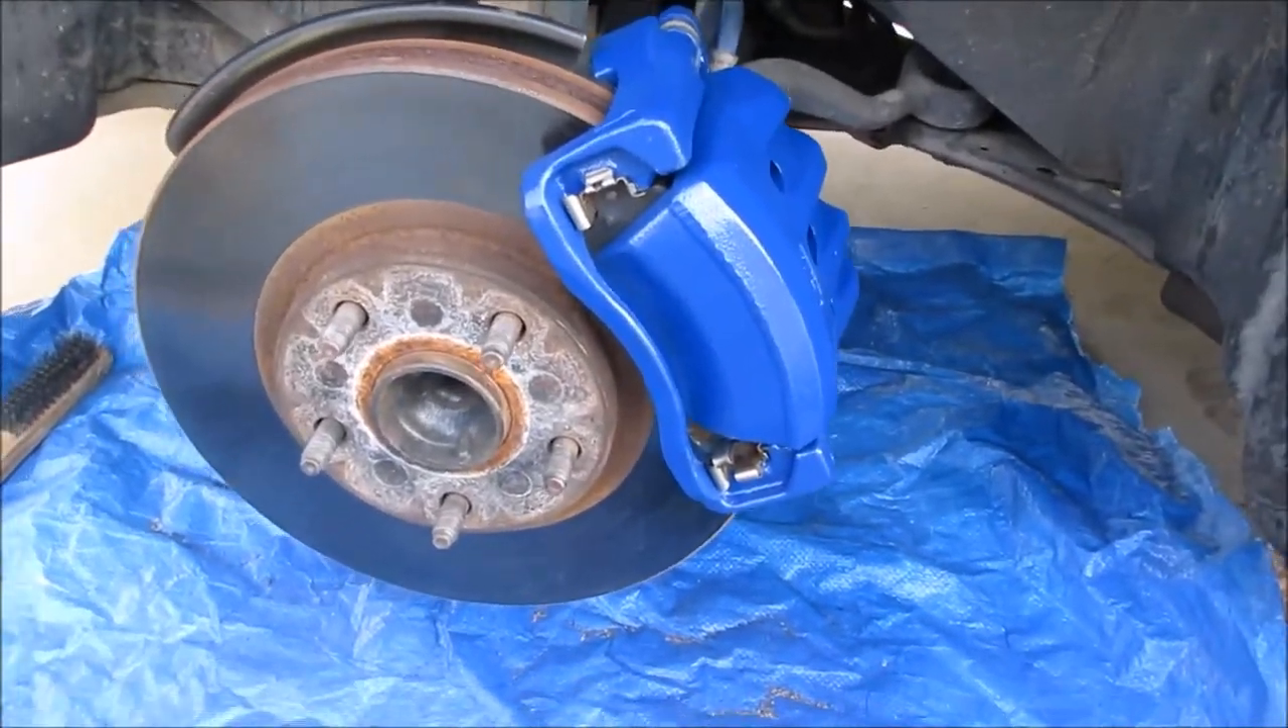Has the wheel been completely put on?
No.